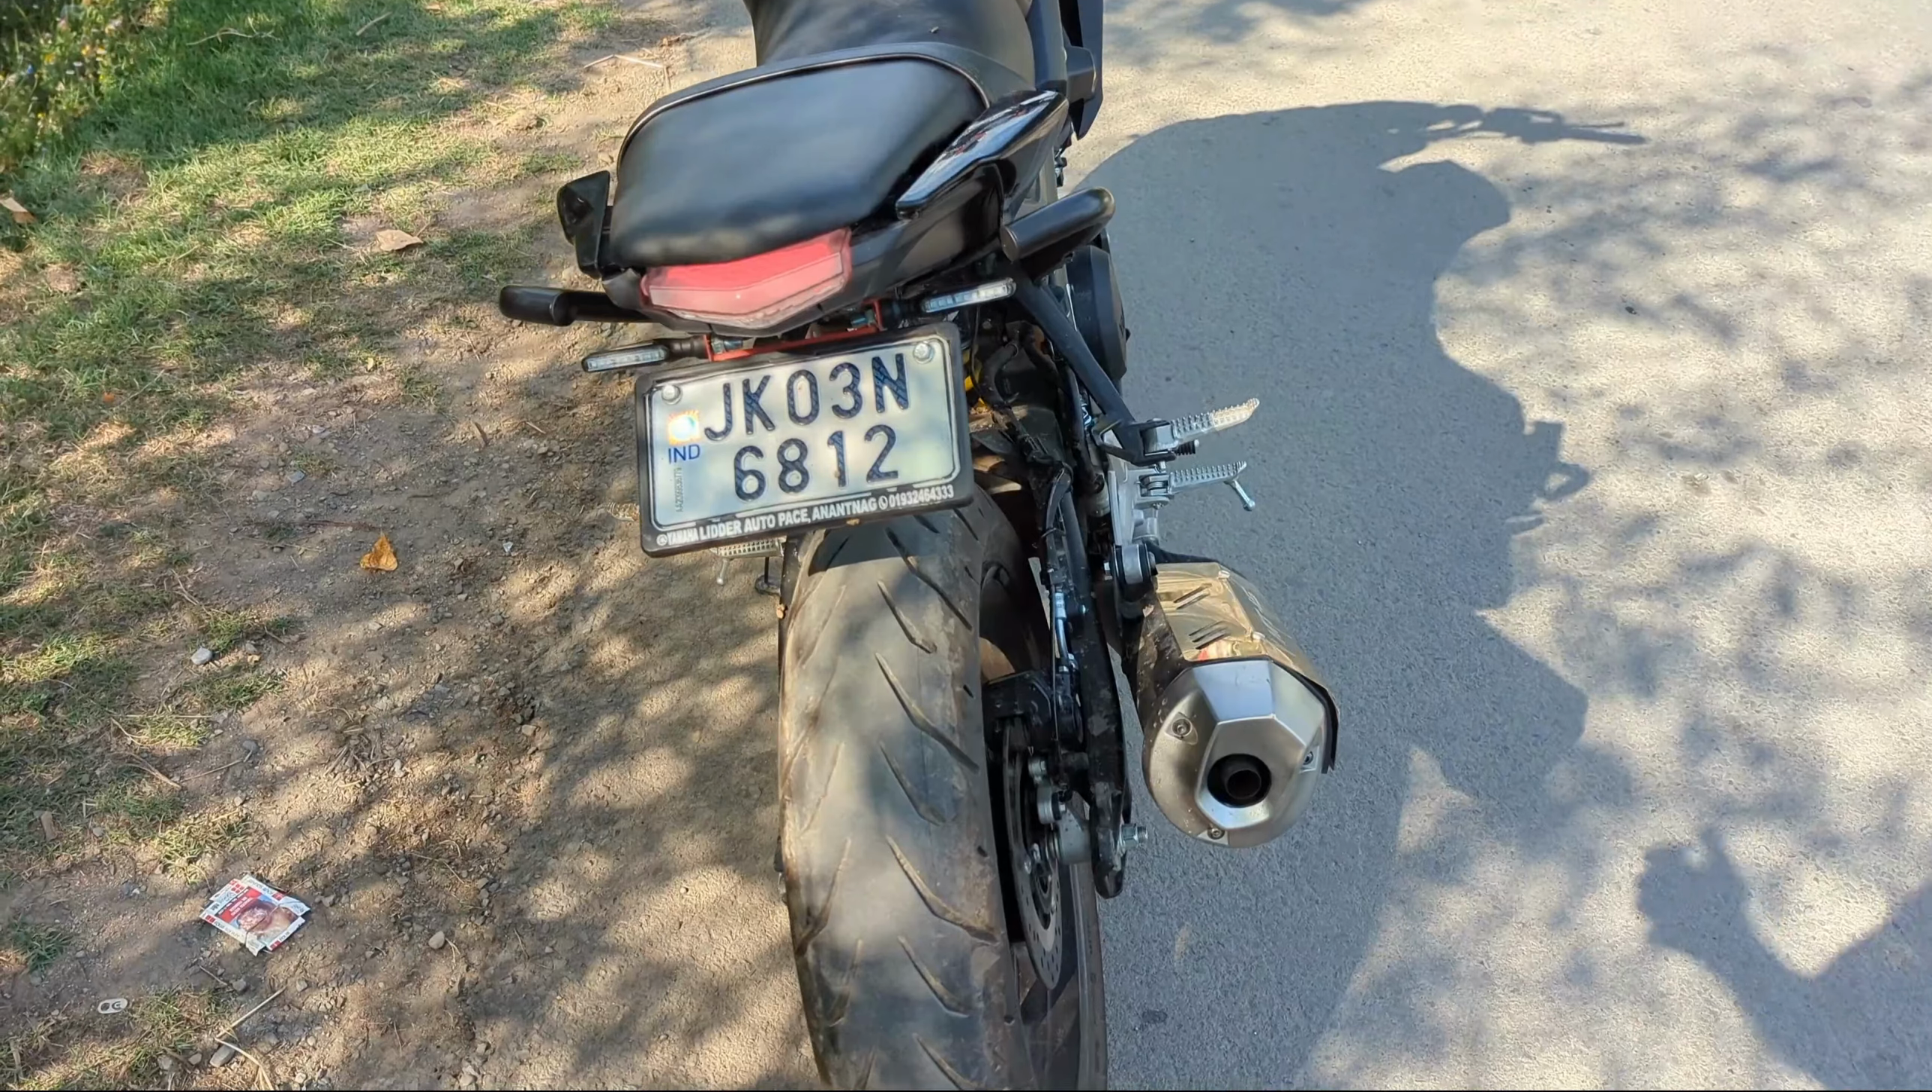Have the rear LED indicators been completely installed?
Yes.